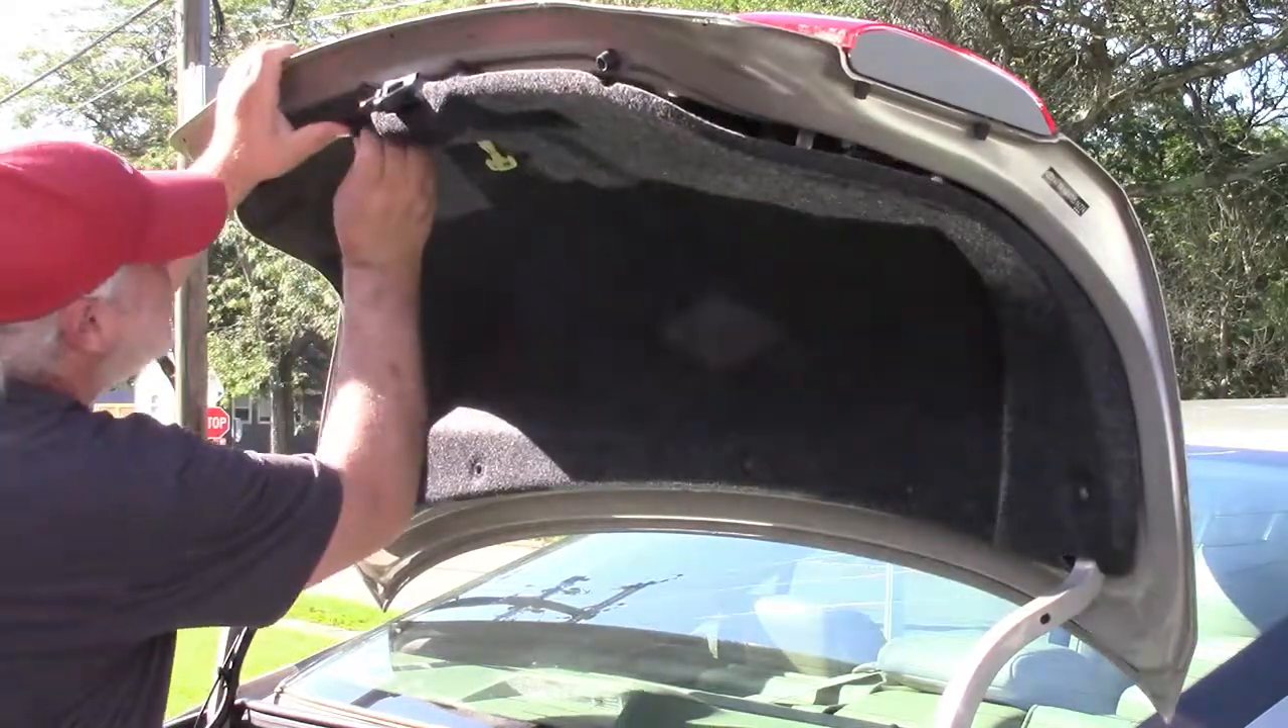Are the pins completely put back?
No.